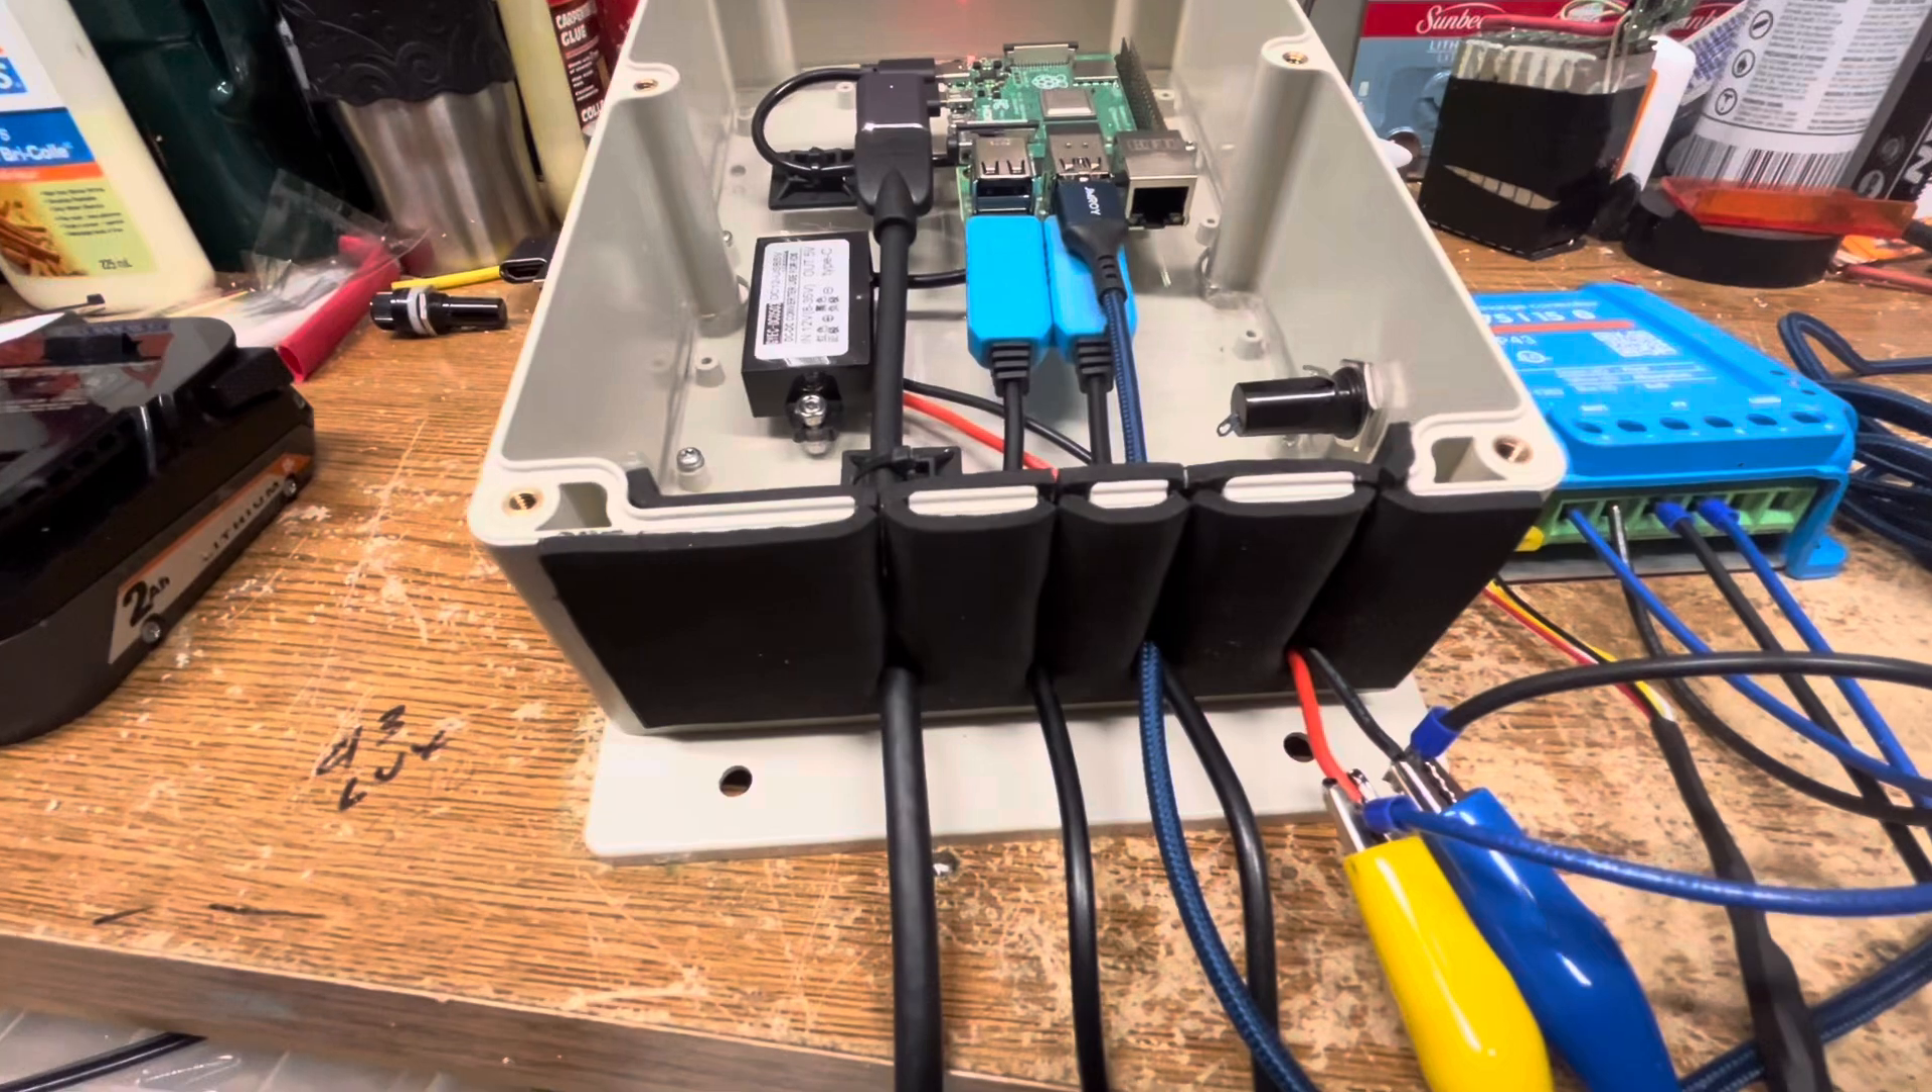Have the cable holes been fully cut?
Yes.